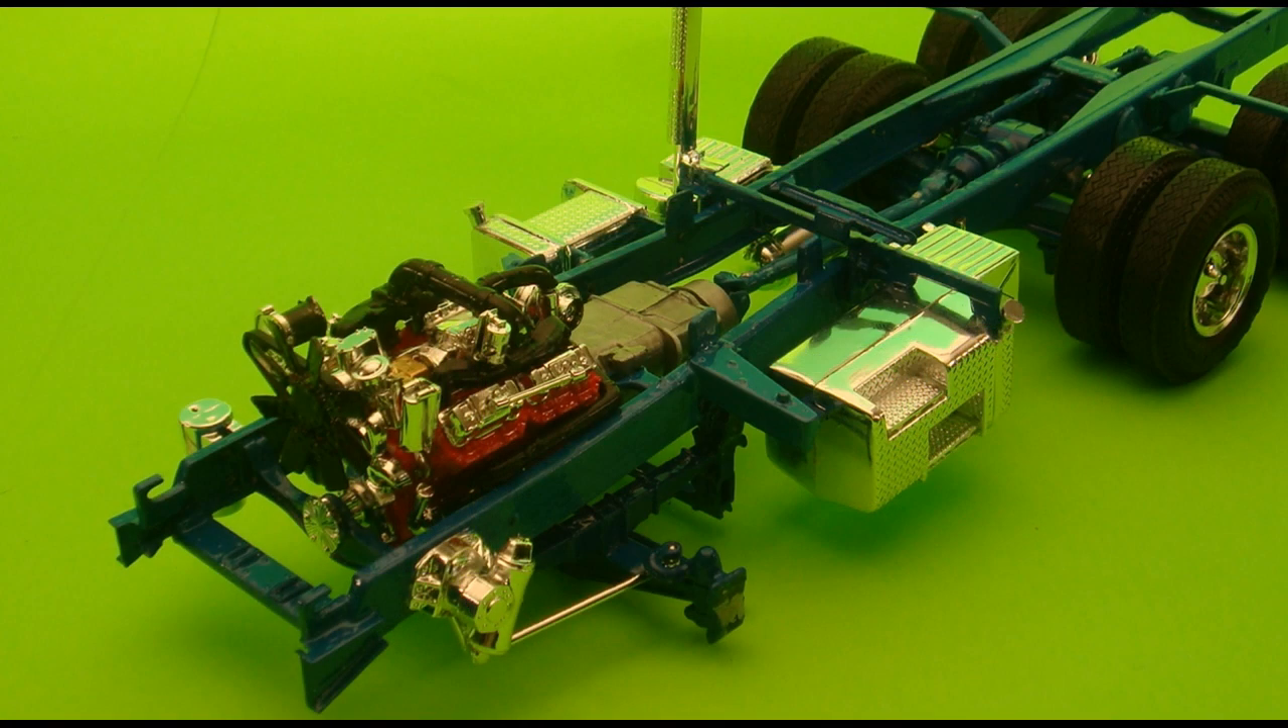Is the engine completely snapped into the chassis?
Yes.